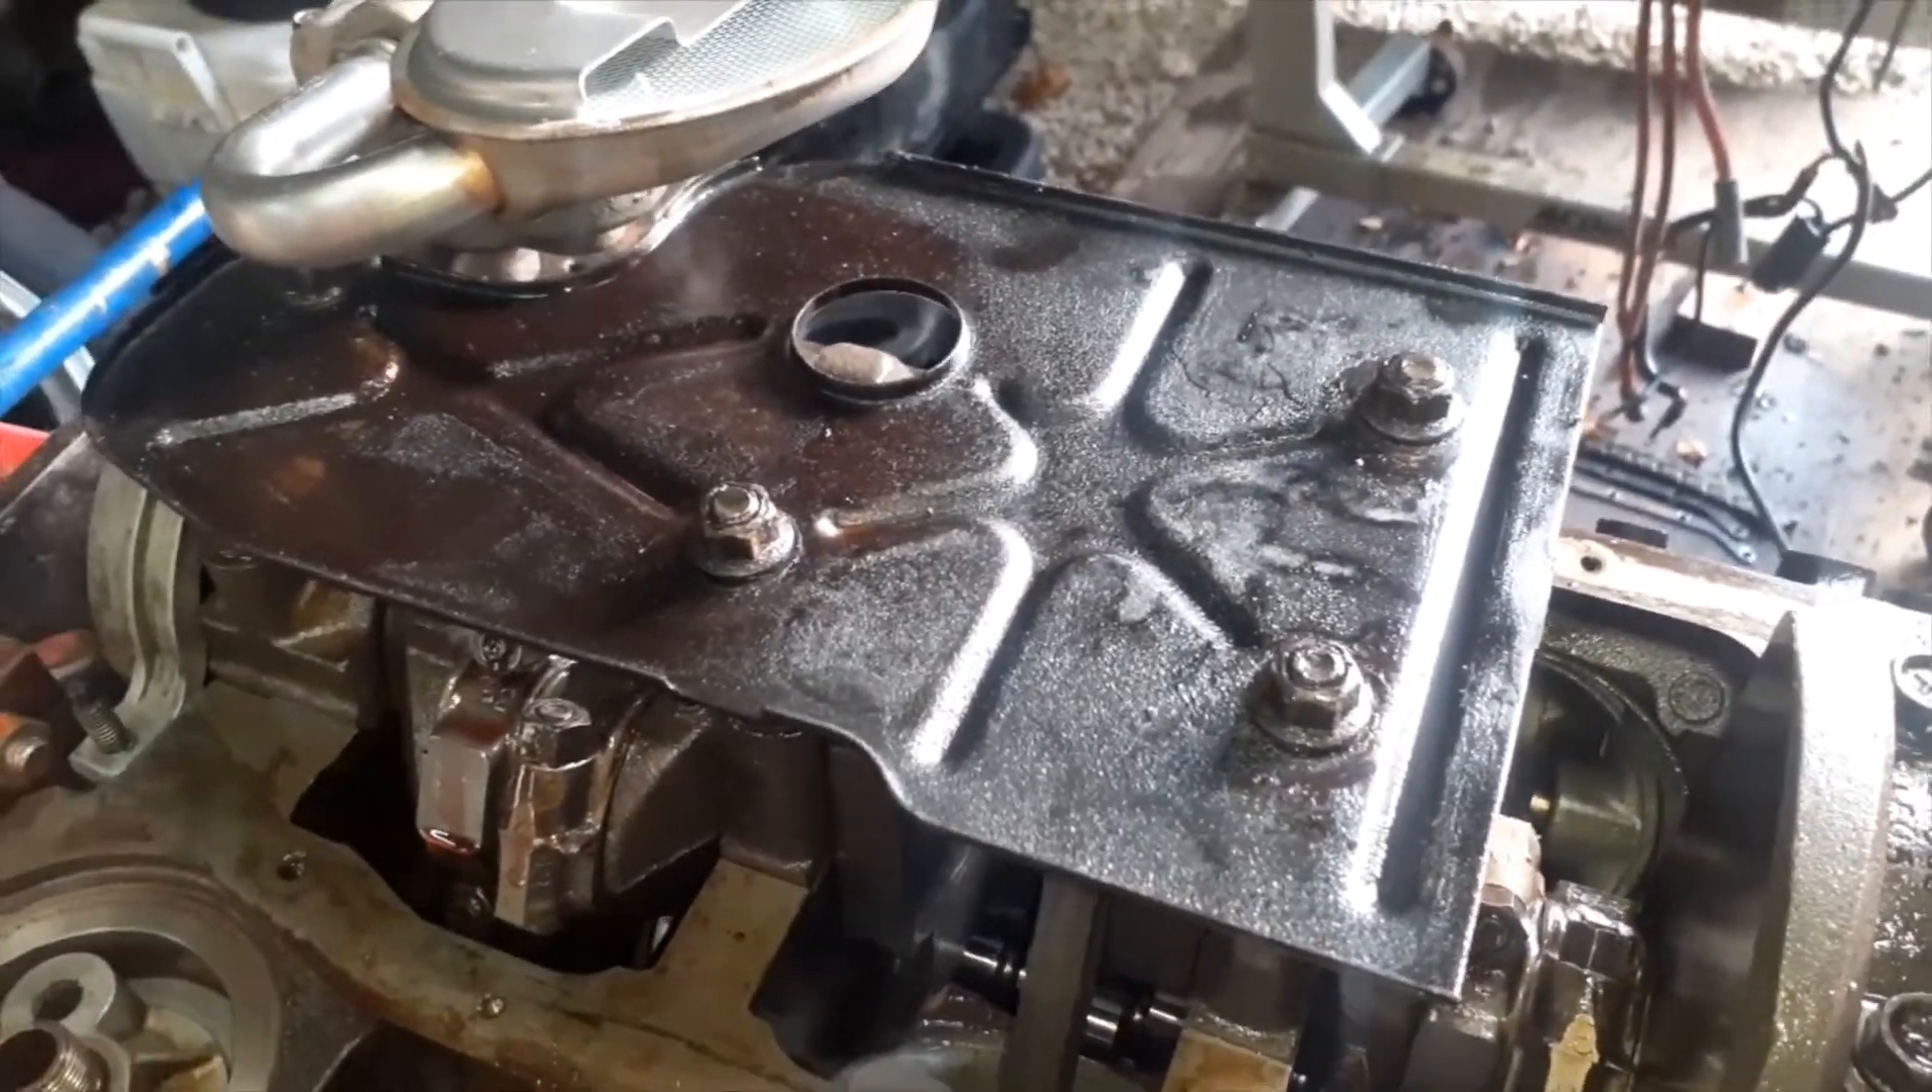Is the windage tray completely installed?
Yes.